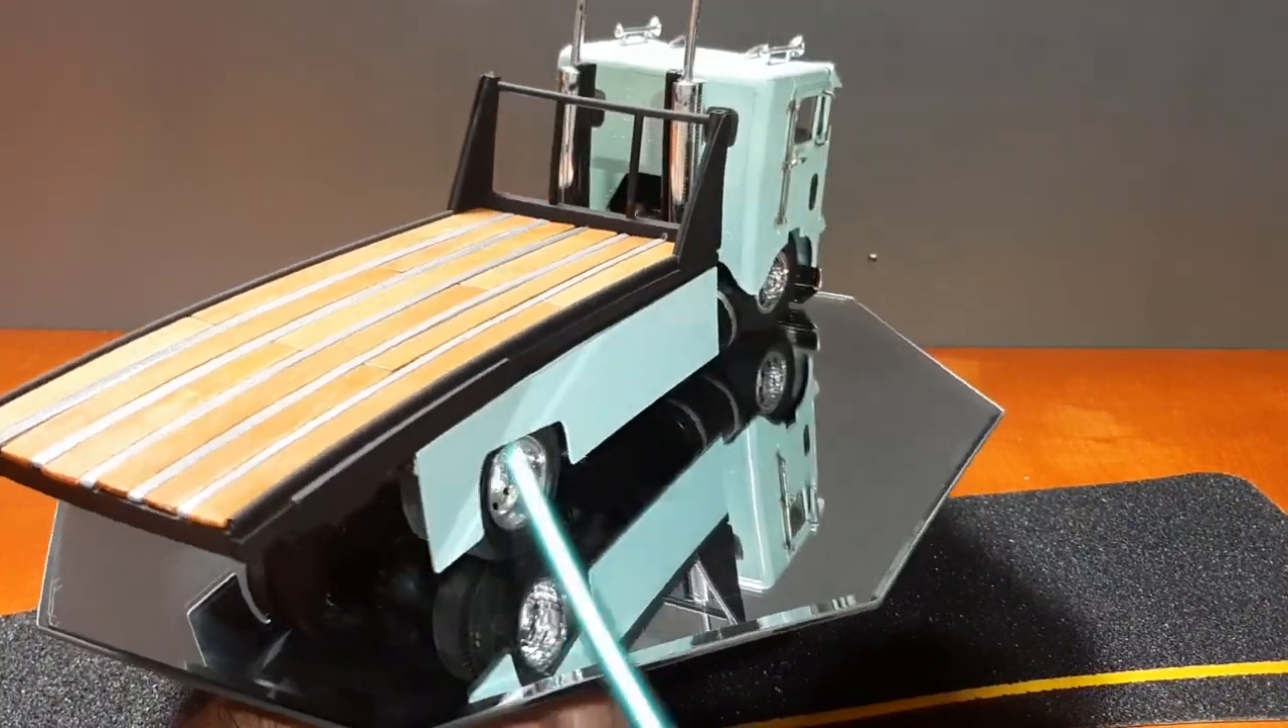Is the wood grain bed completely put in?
Yes.